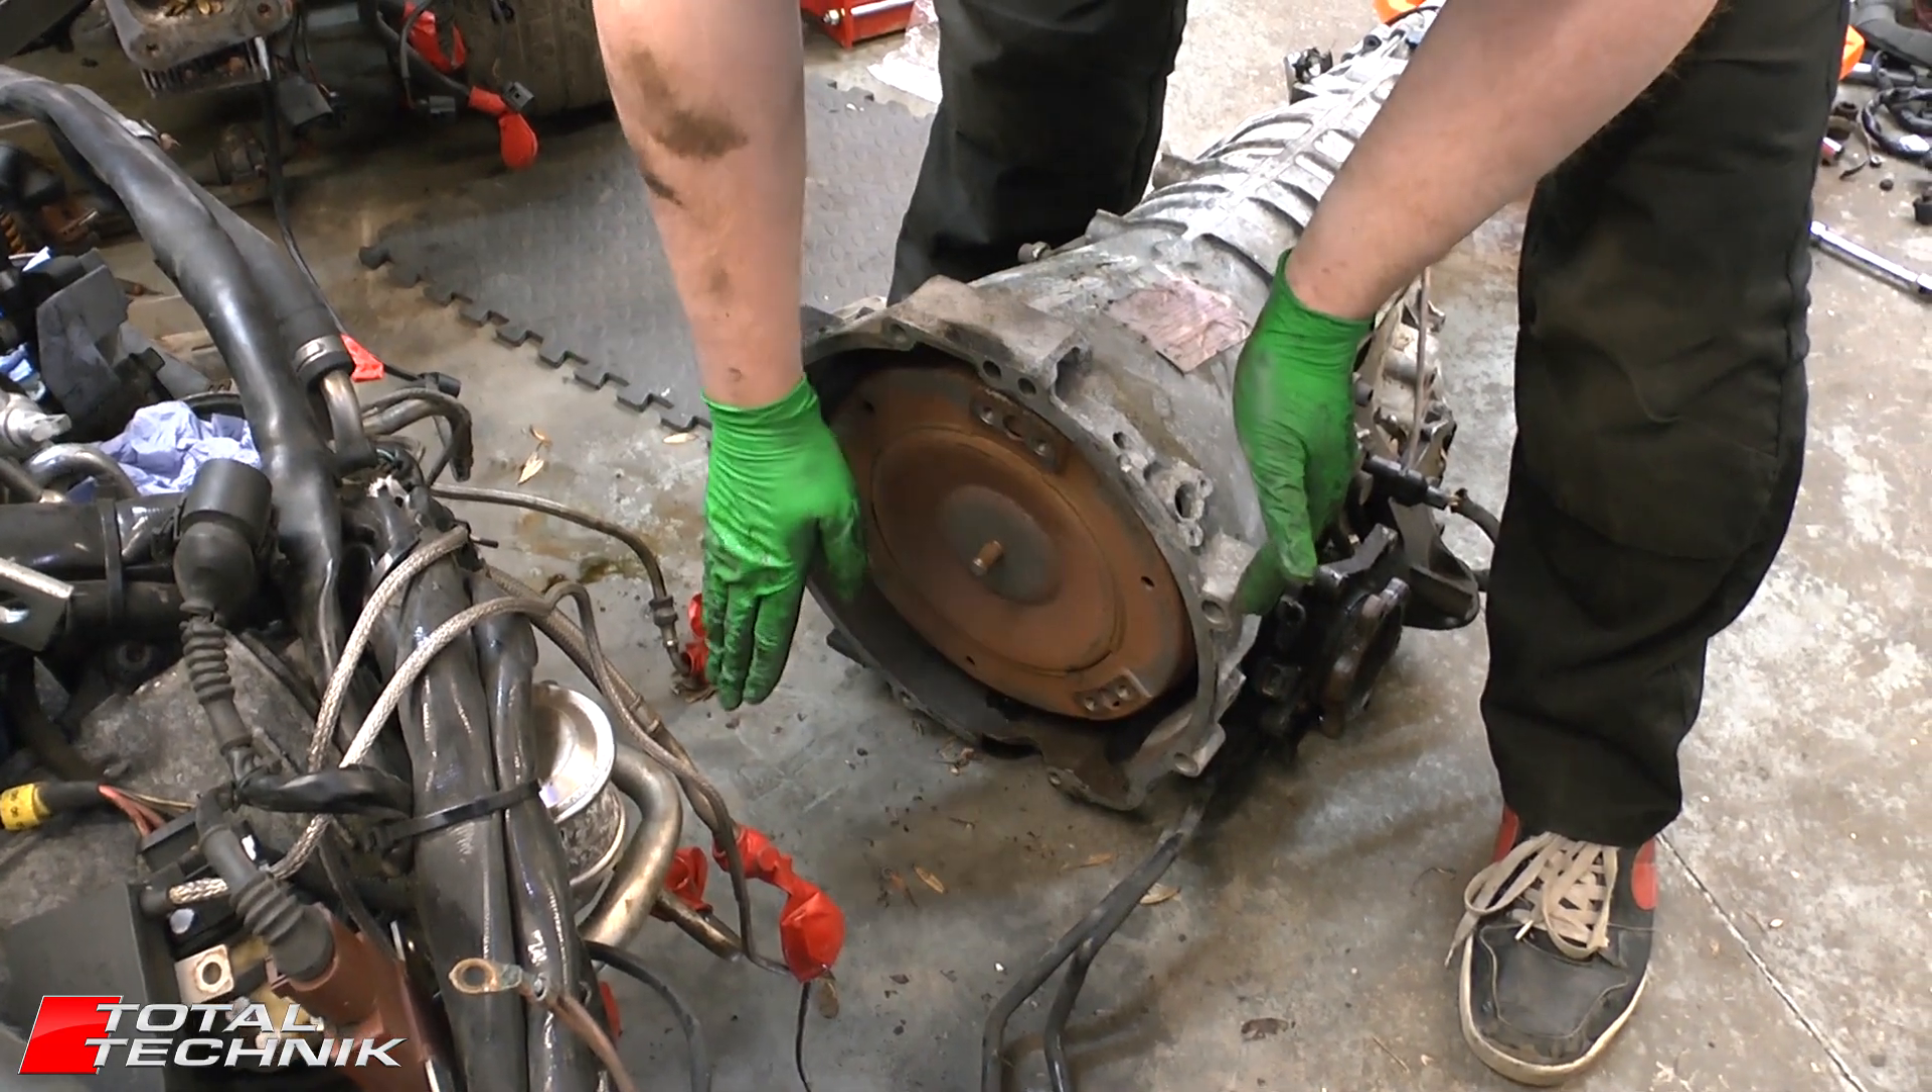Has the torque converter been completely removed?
No.